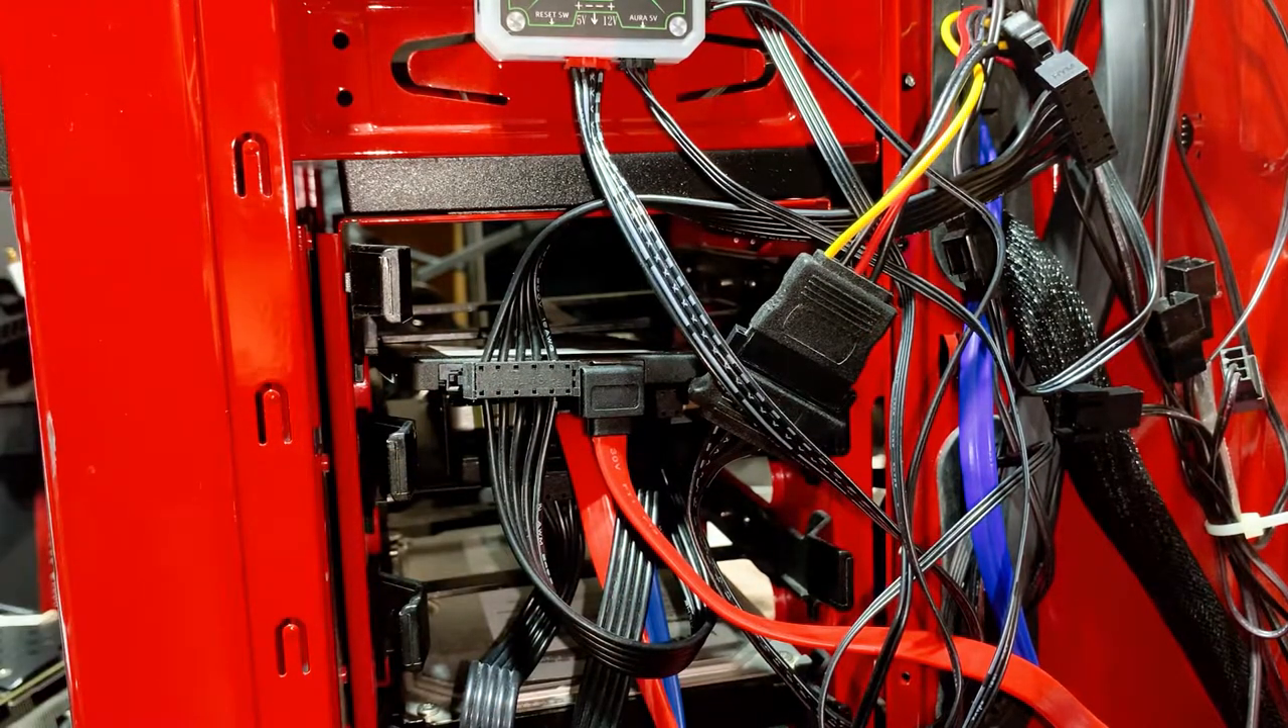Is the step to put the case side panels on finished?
No.